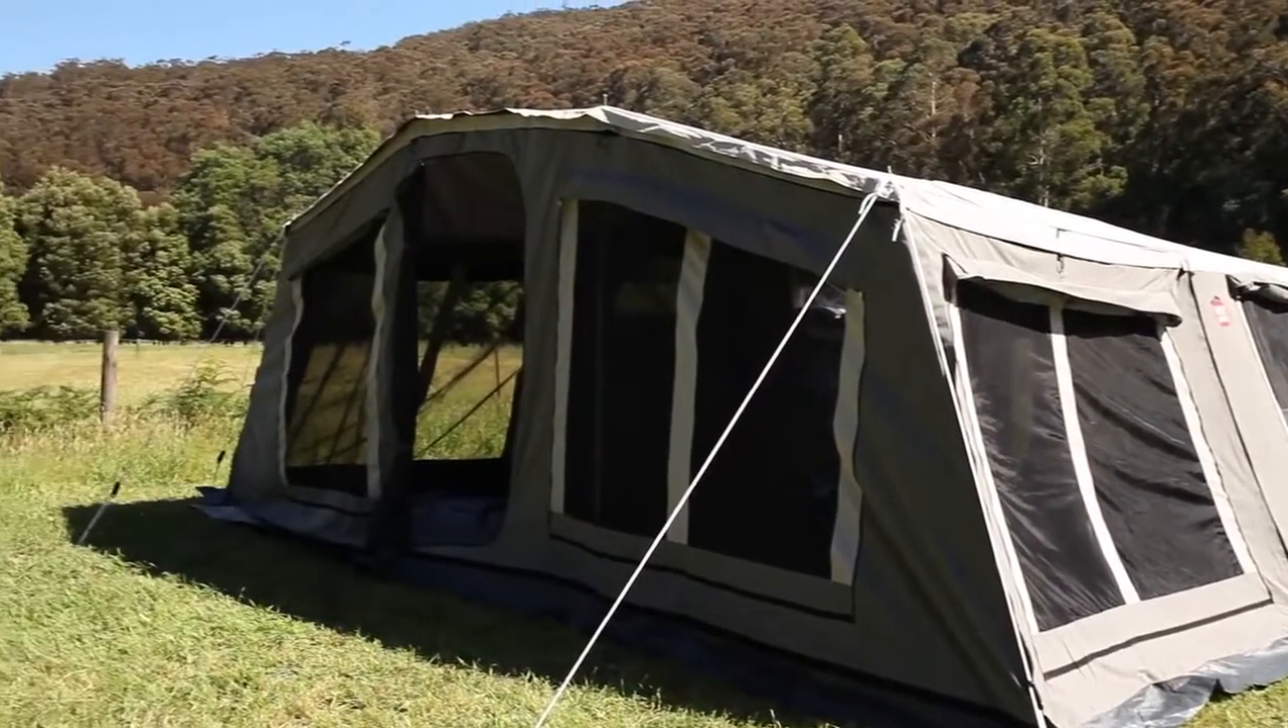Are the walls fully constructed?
Yes.